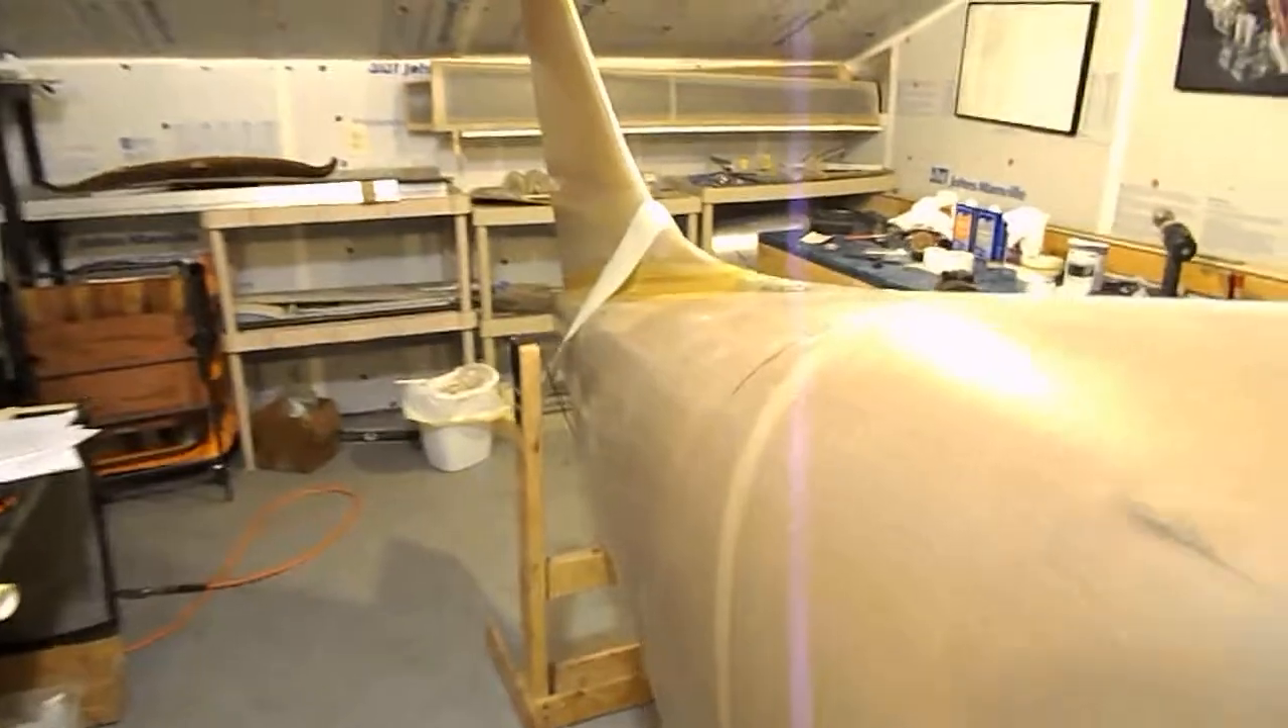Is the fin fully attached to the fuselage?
Yes.